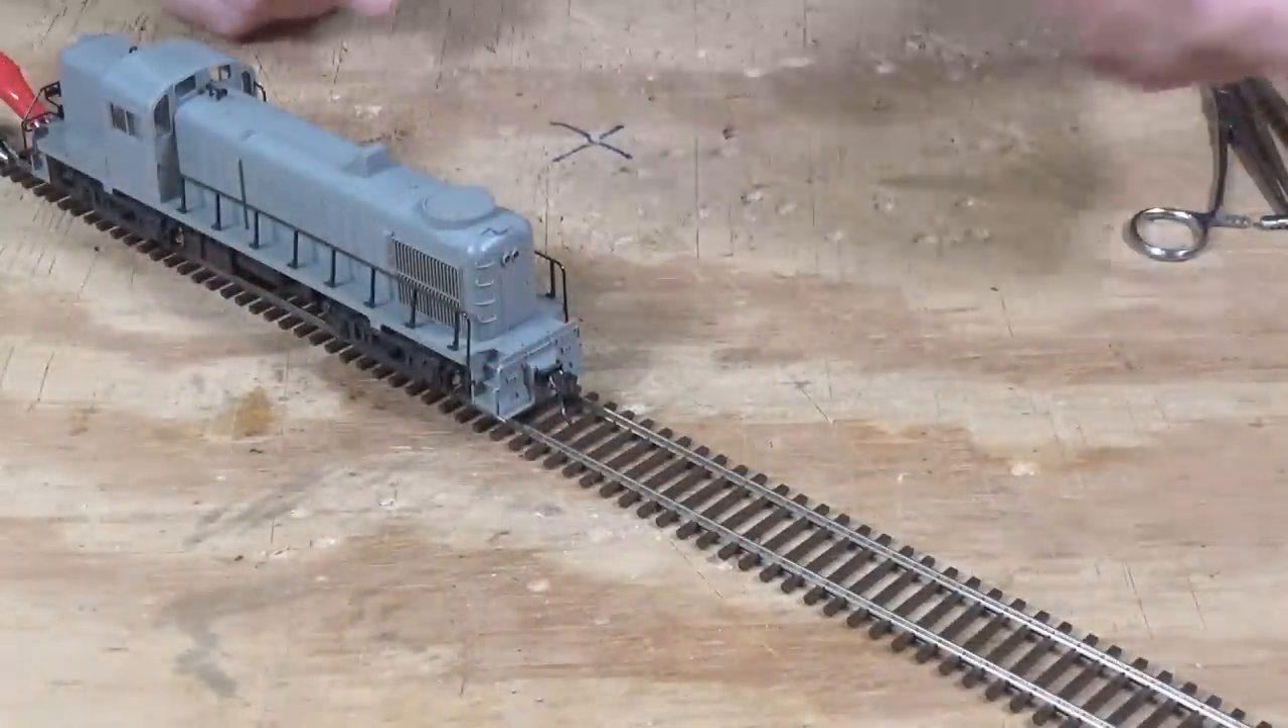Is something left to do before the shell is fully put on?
No.